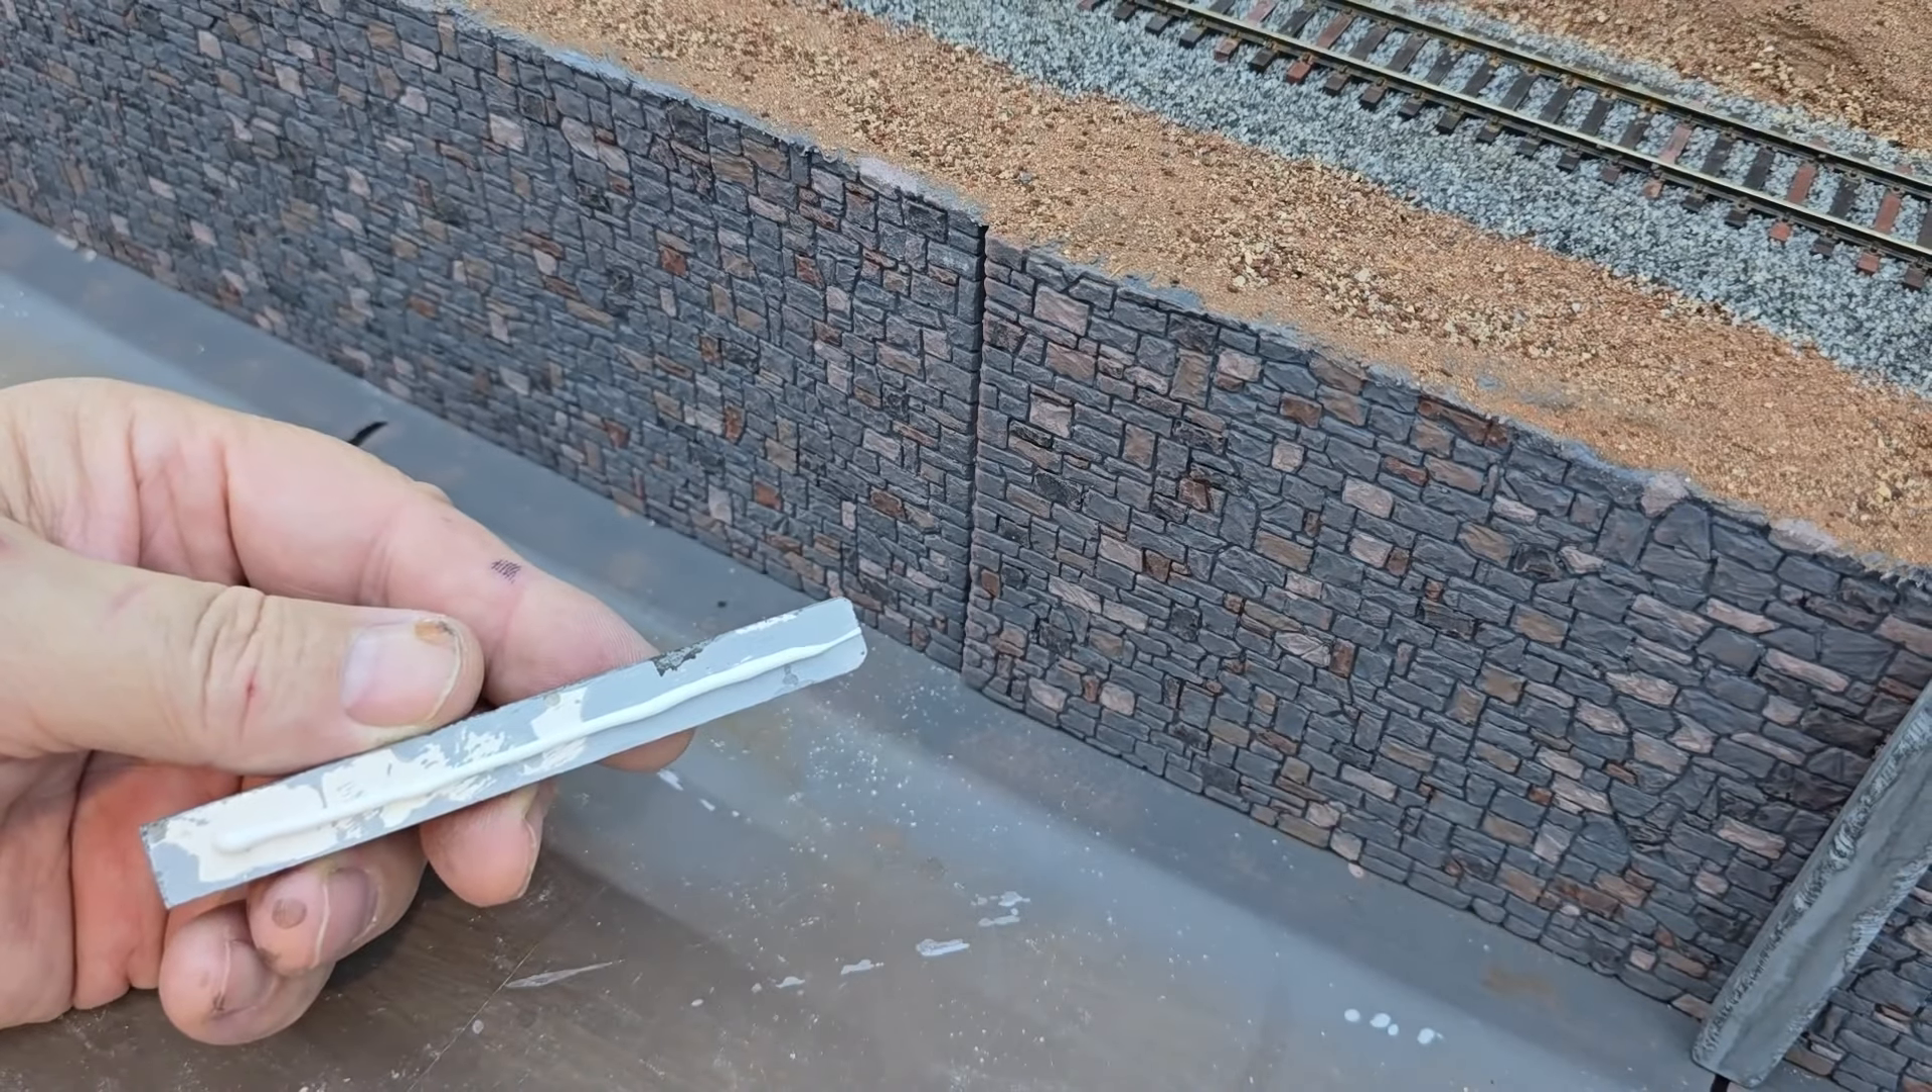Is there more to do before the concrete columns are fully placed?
Yes.